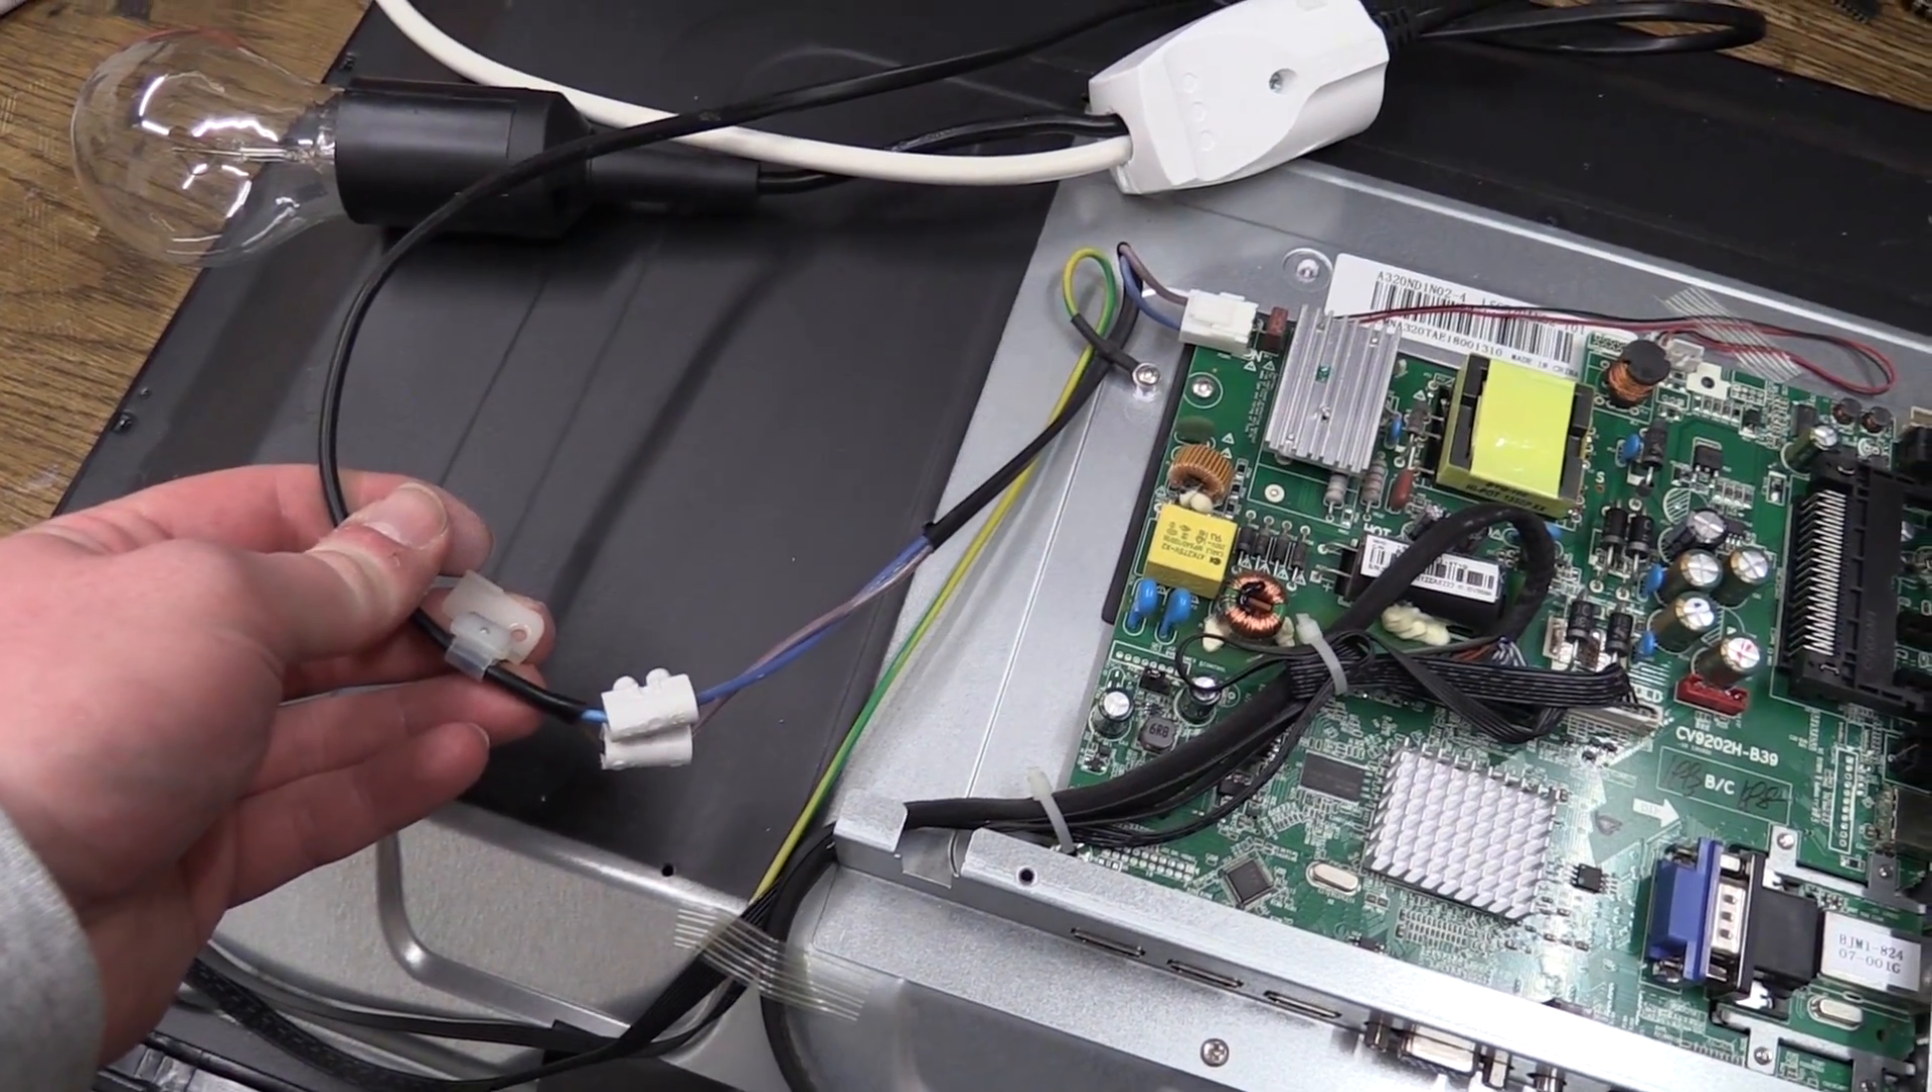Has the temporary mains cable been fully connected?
Yes.